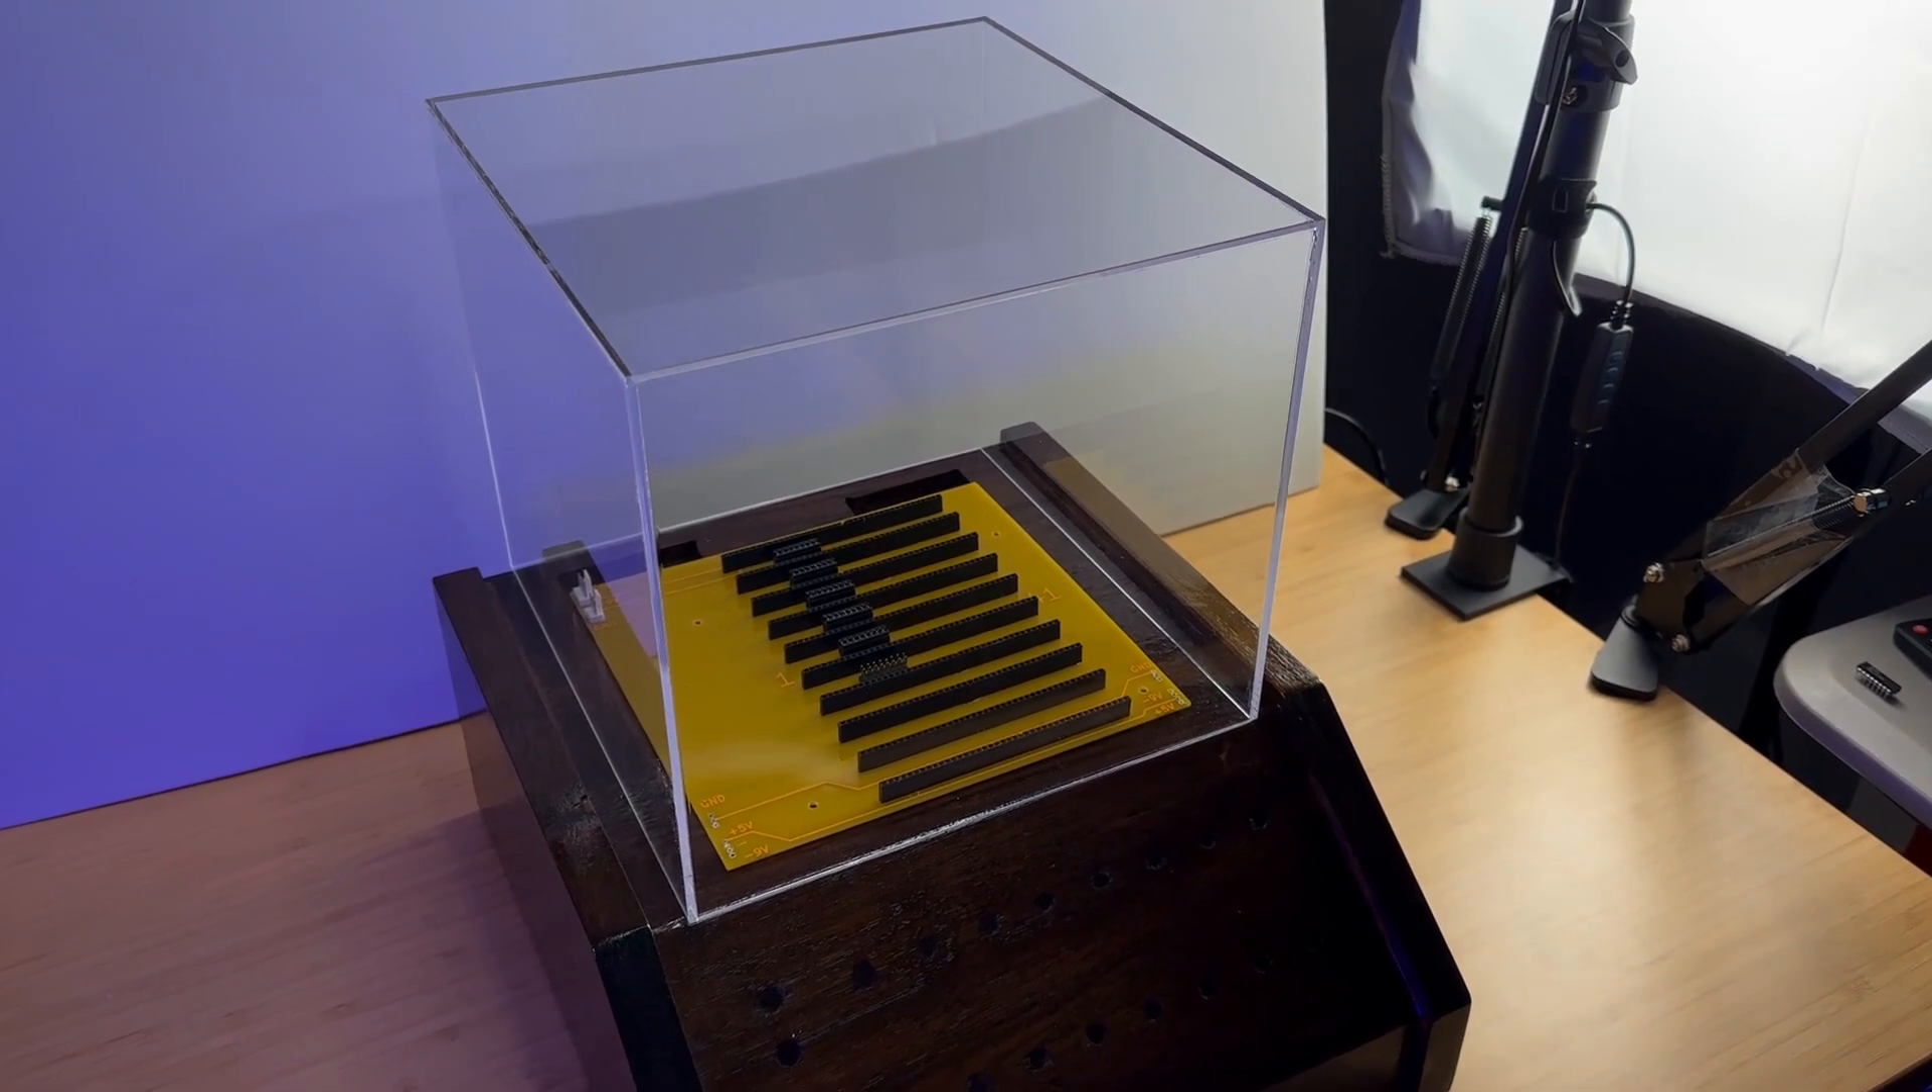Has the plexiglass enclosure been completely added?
Yes.